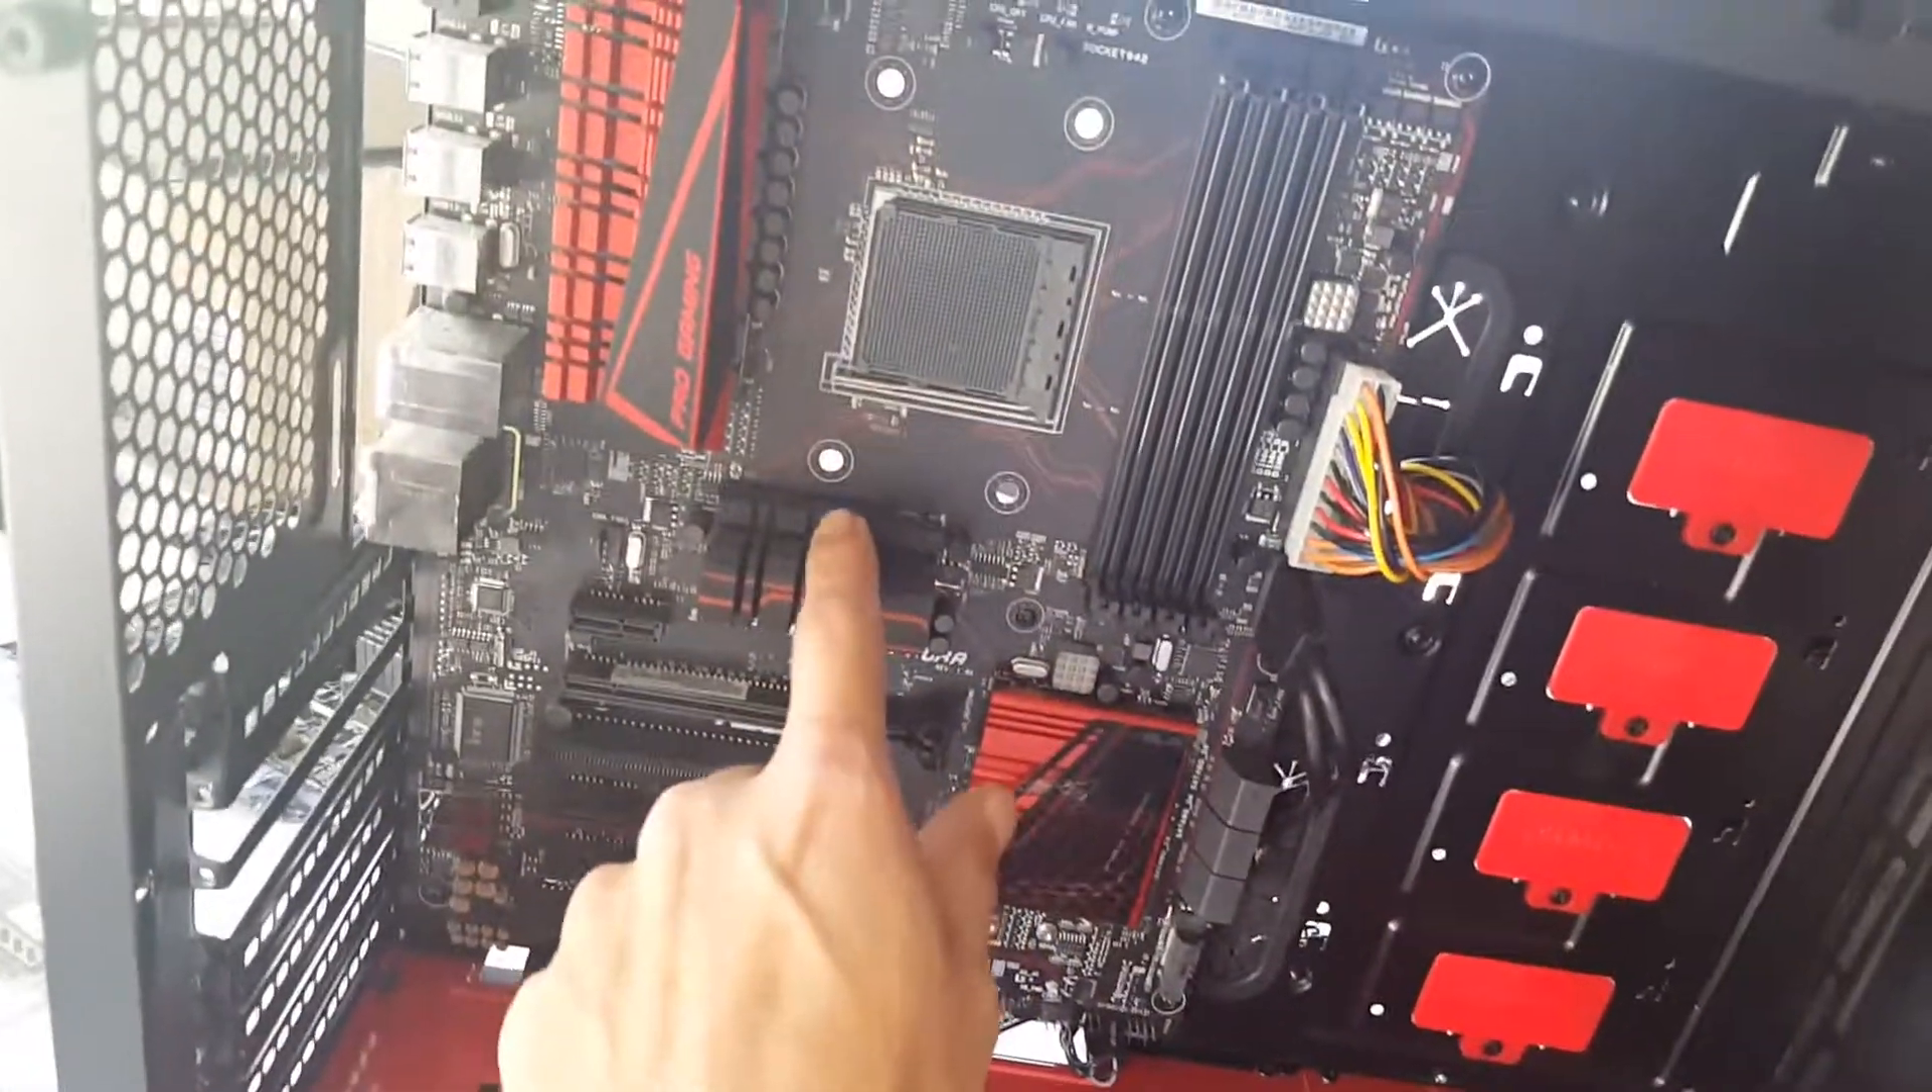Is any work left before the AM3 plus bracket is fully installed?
Yes.